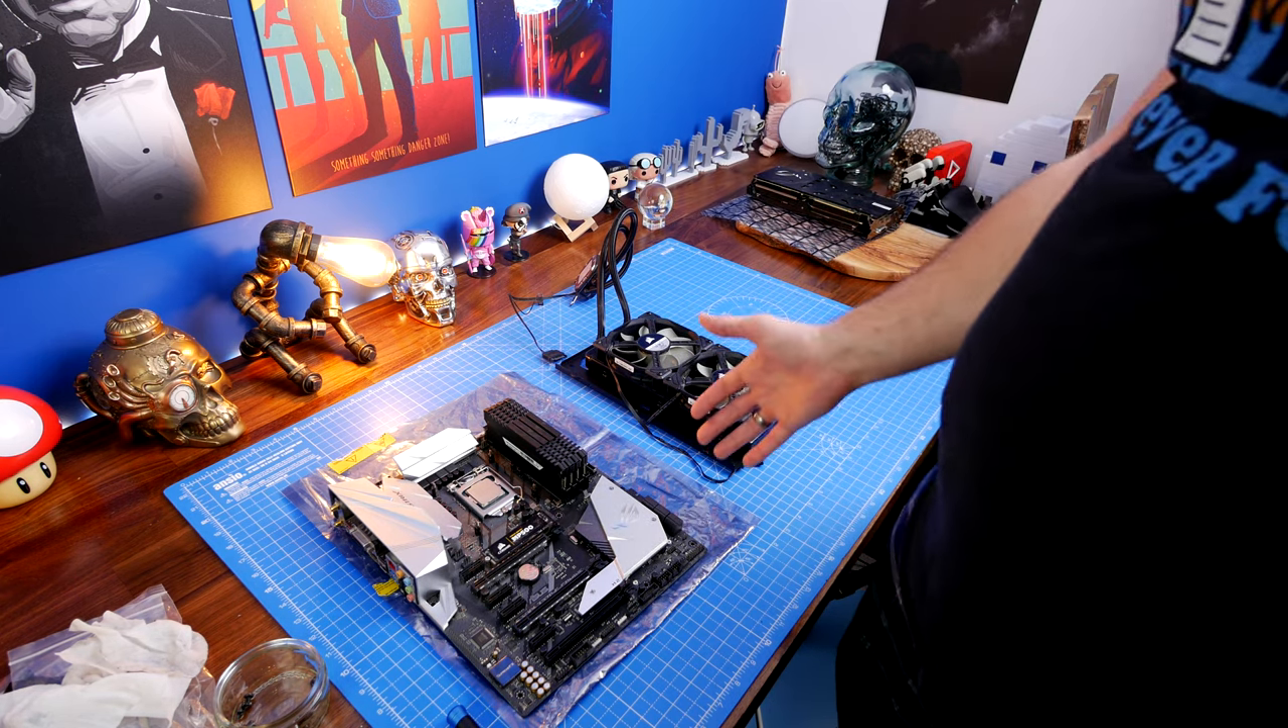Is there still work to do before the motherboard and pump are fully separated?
No.